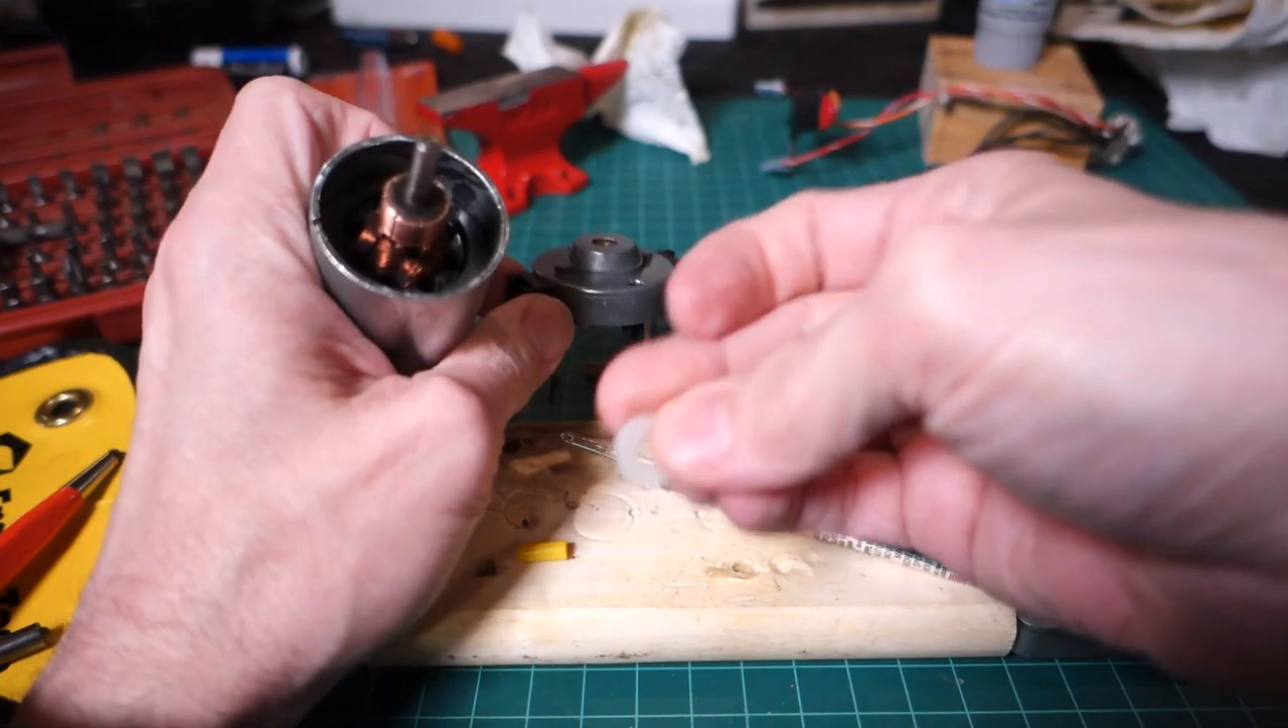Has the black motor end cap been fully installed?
No.